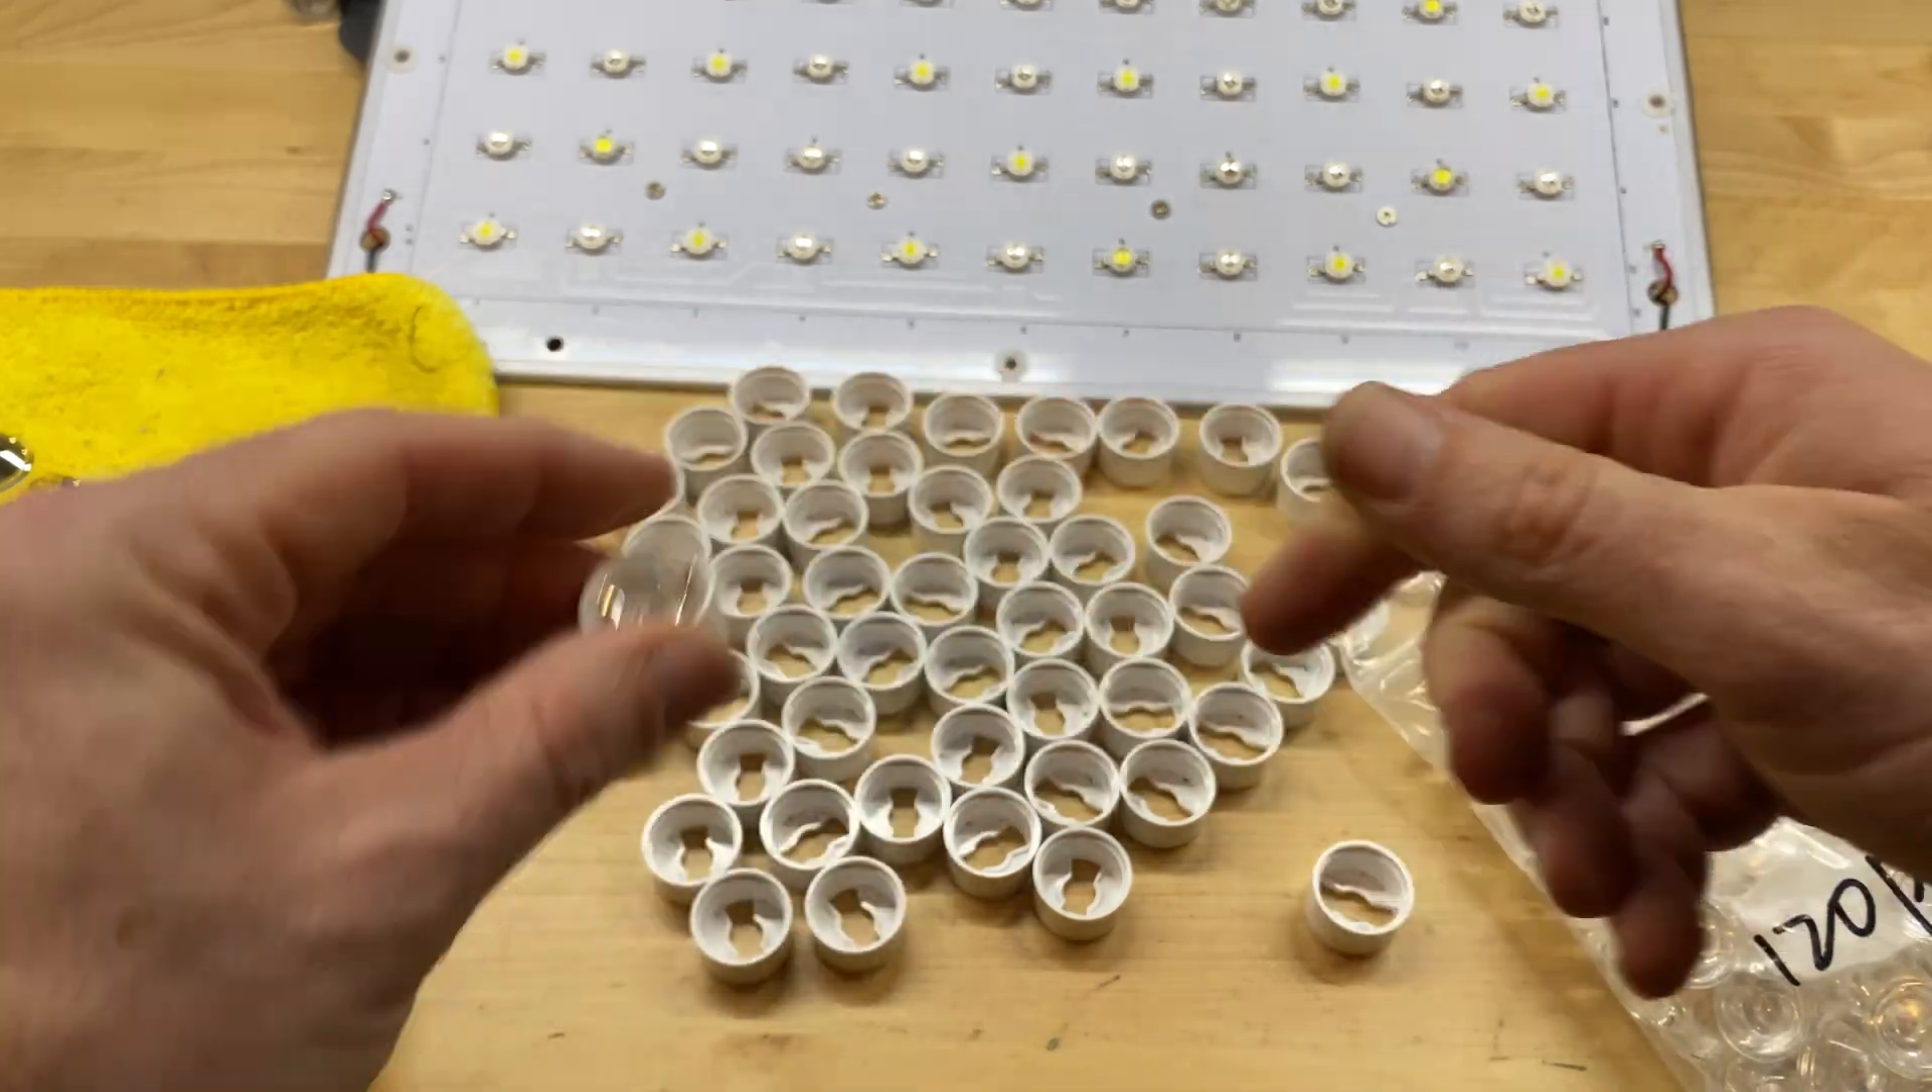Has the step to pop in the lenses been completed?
No.